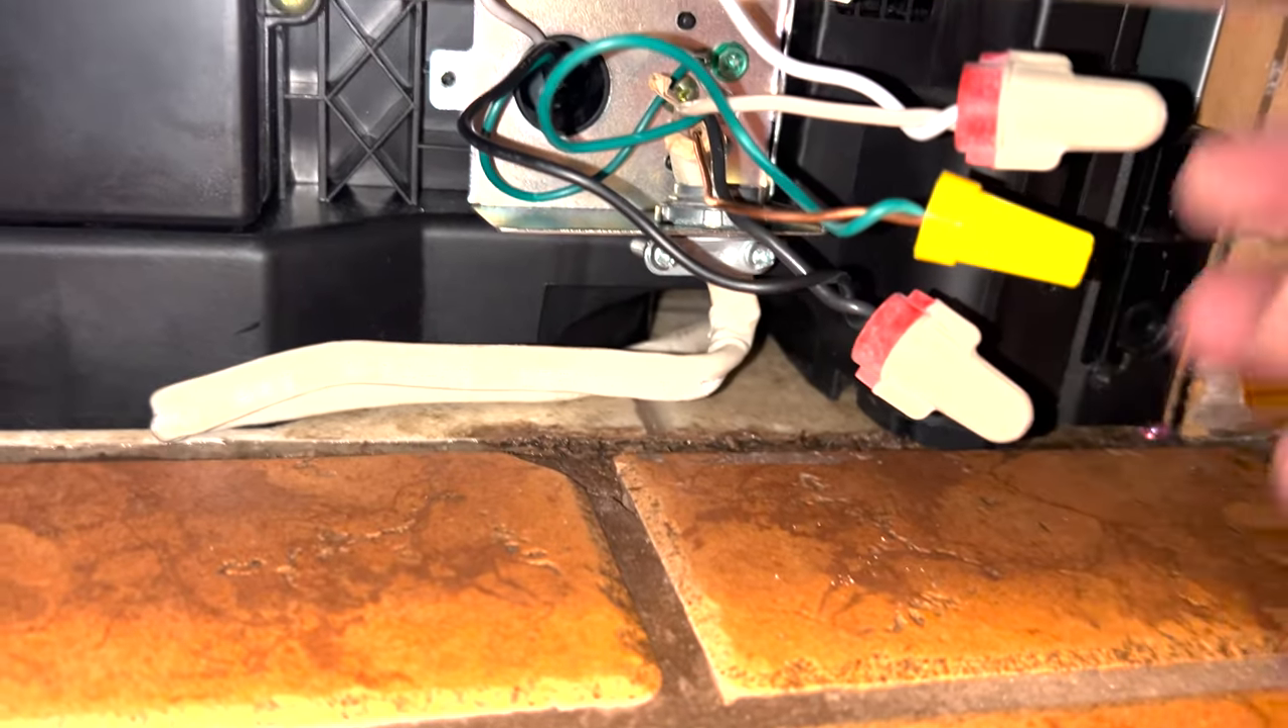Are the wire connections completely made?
Yes.